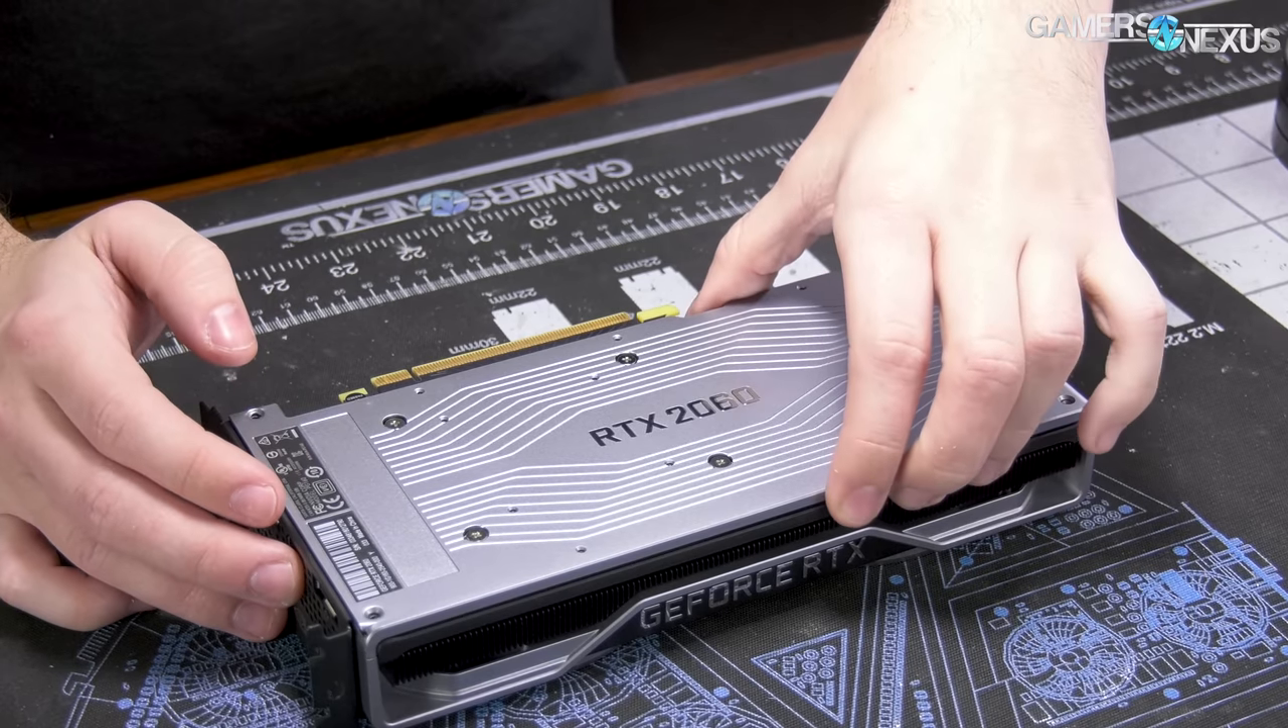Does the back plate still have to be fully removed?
Yes.